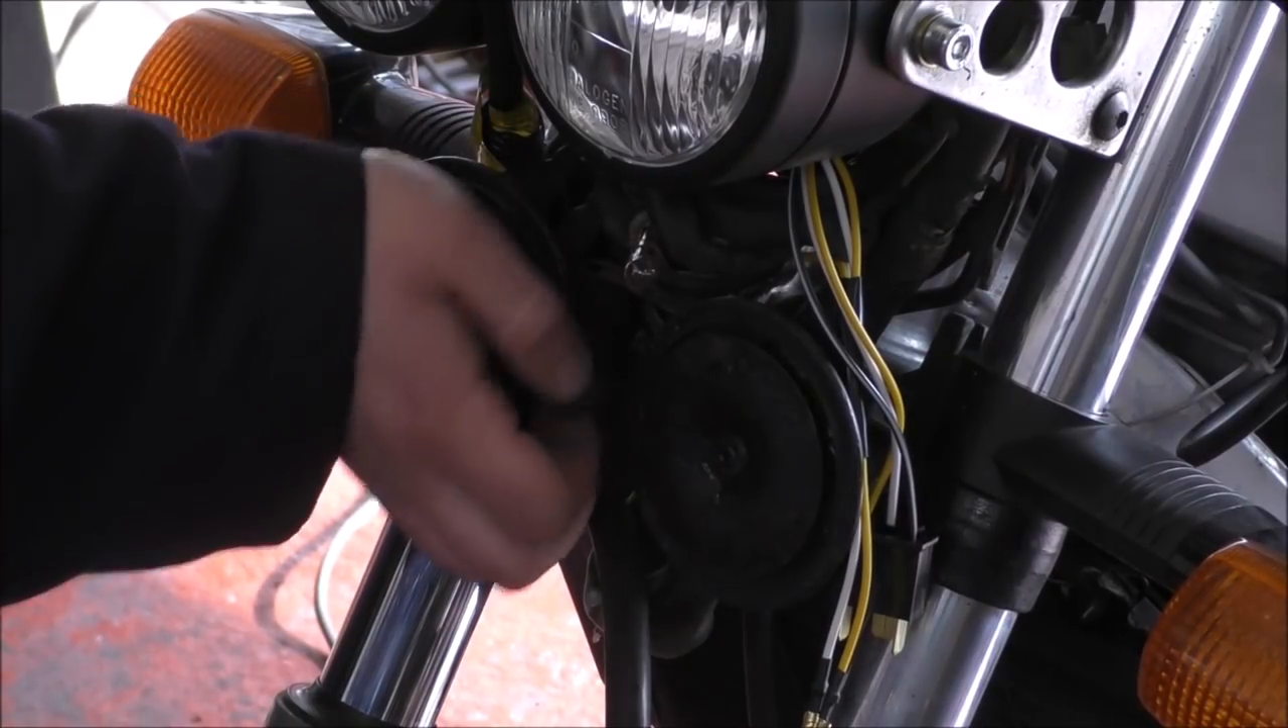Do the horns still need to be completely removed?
Yes.